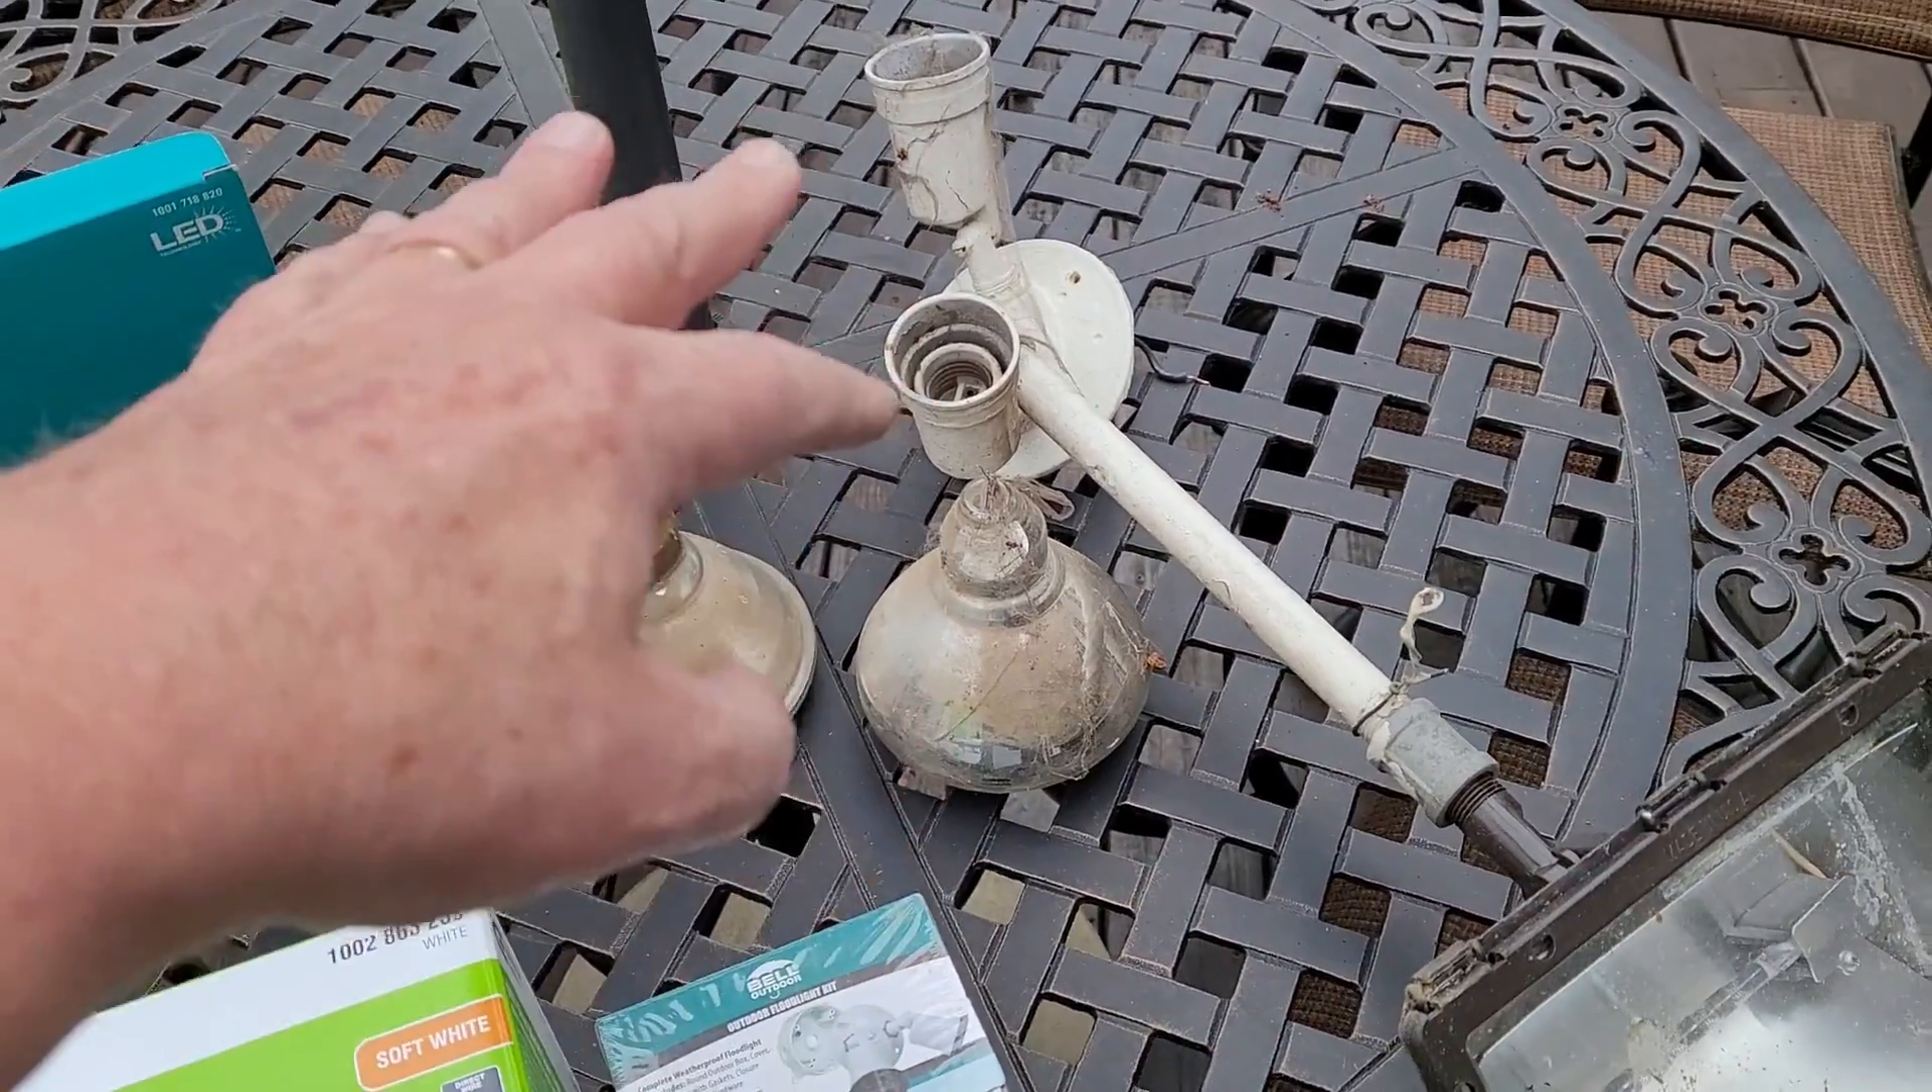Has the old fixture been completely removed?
Yes.